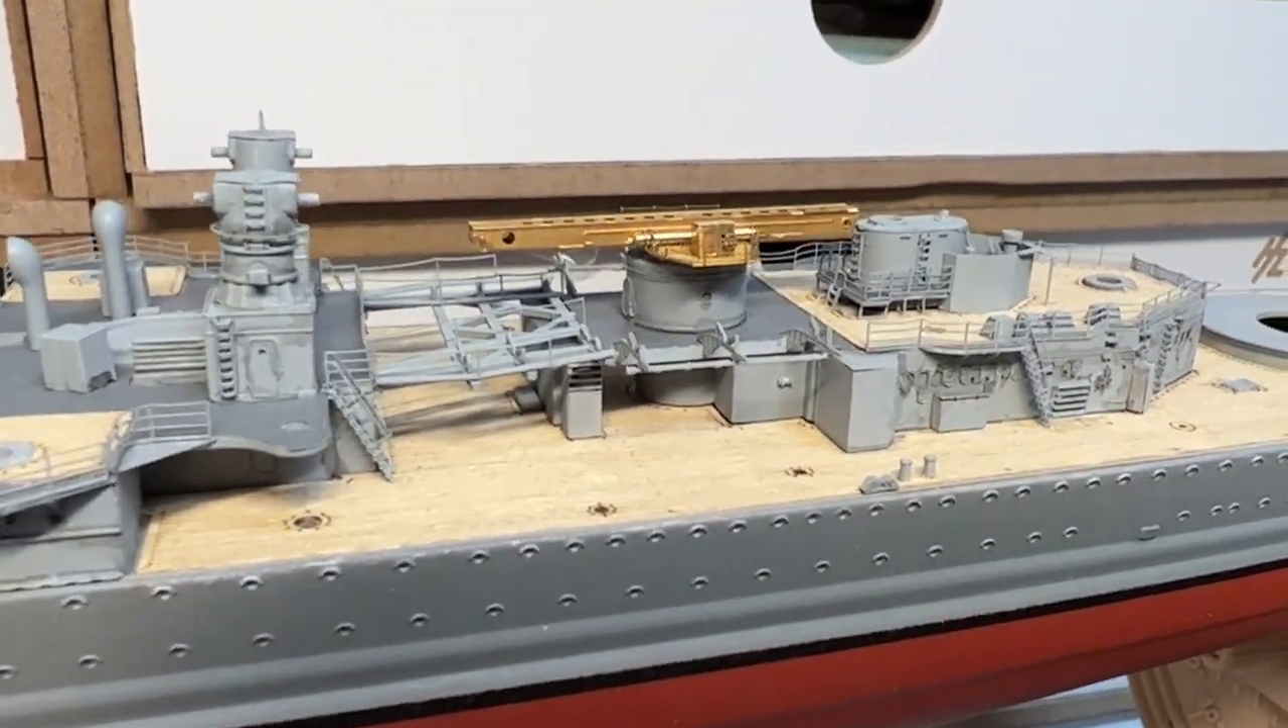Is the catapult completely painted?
No.